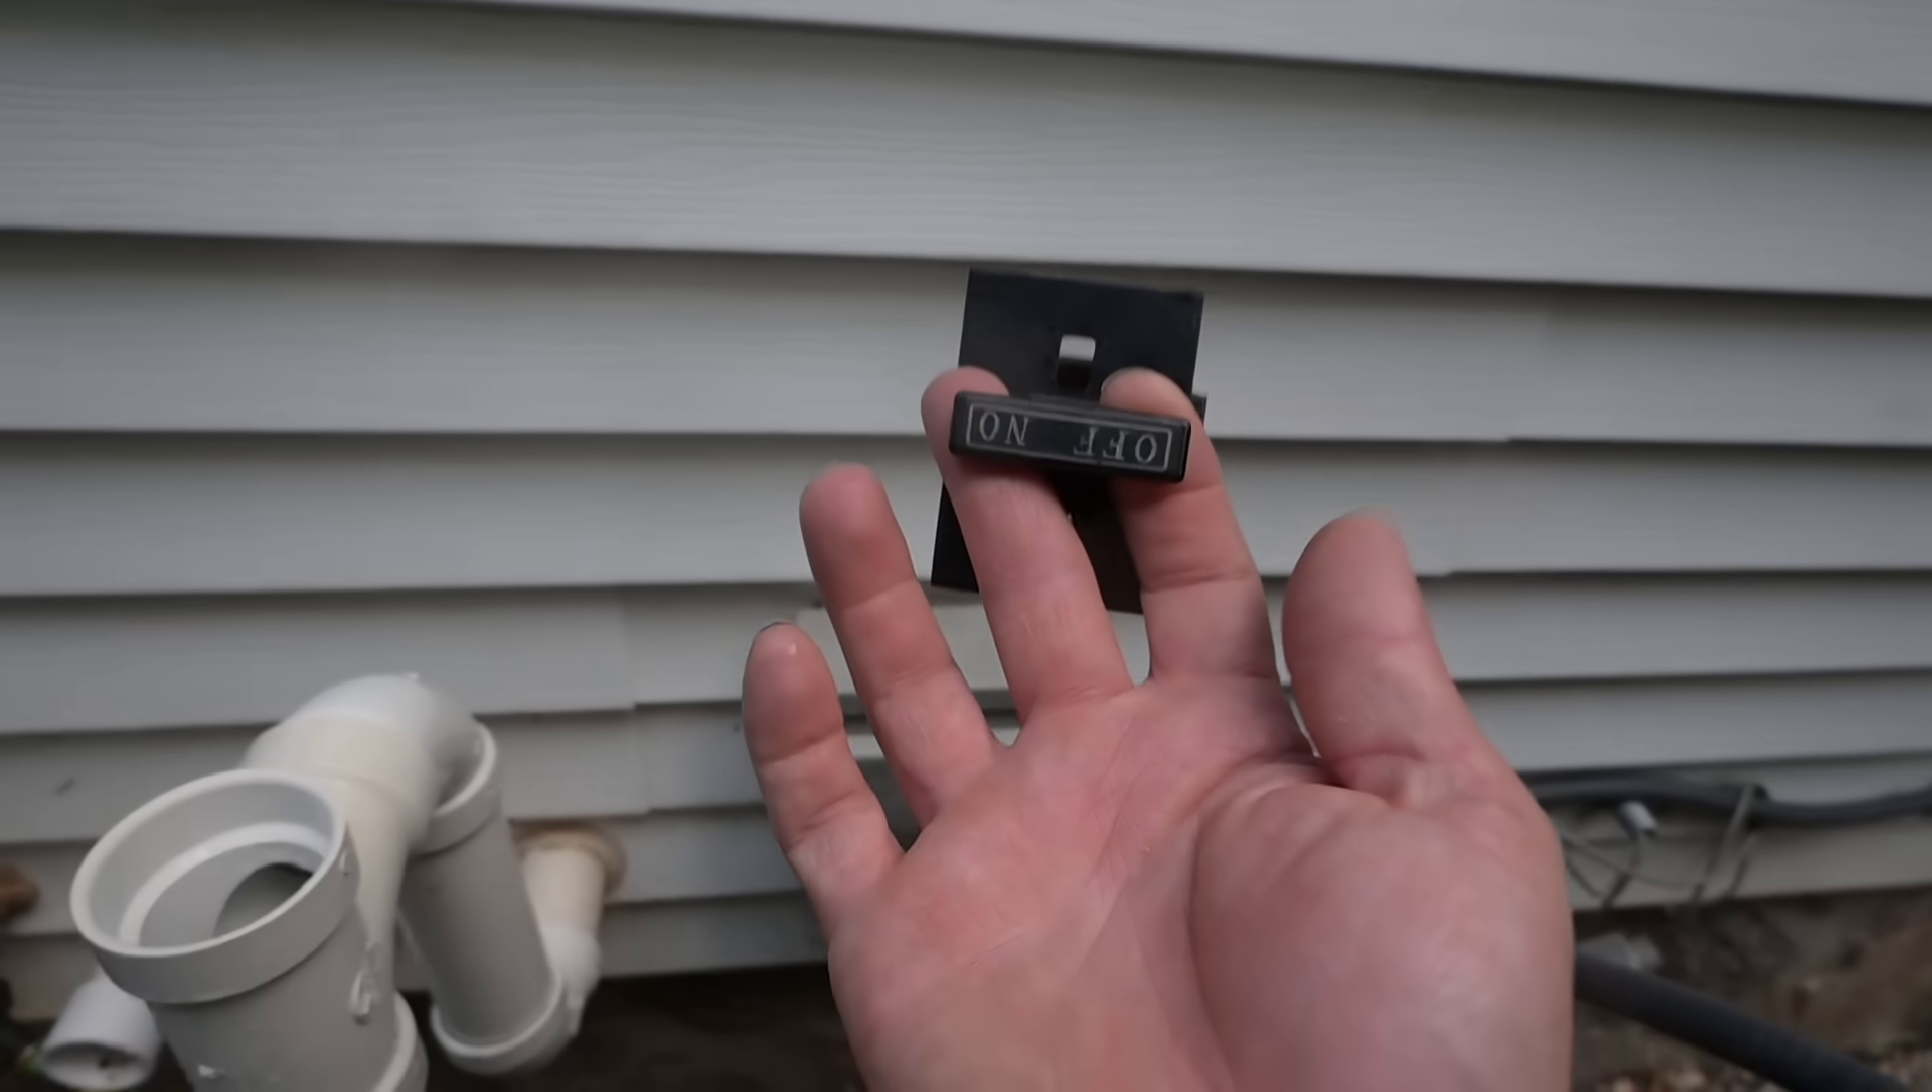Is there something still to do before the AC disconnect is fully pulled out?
No.